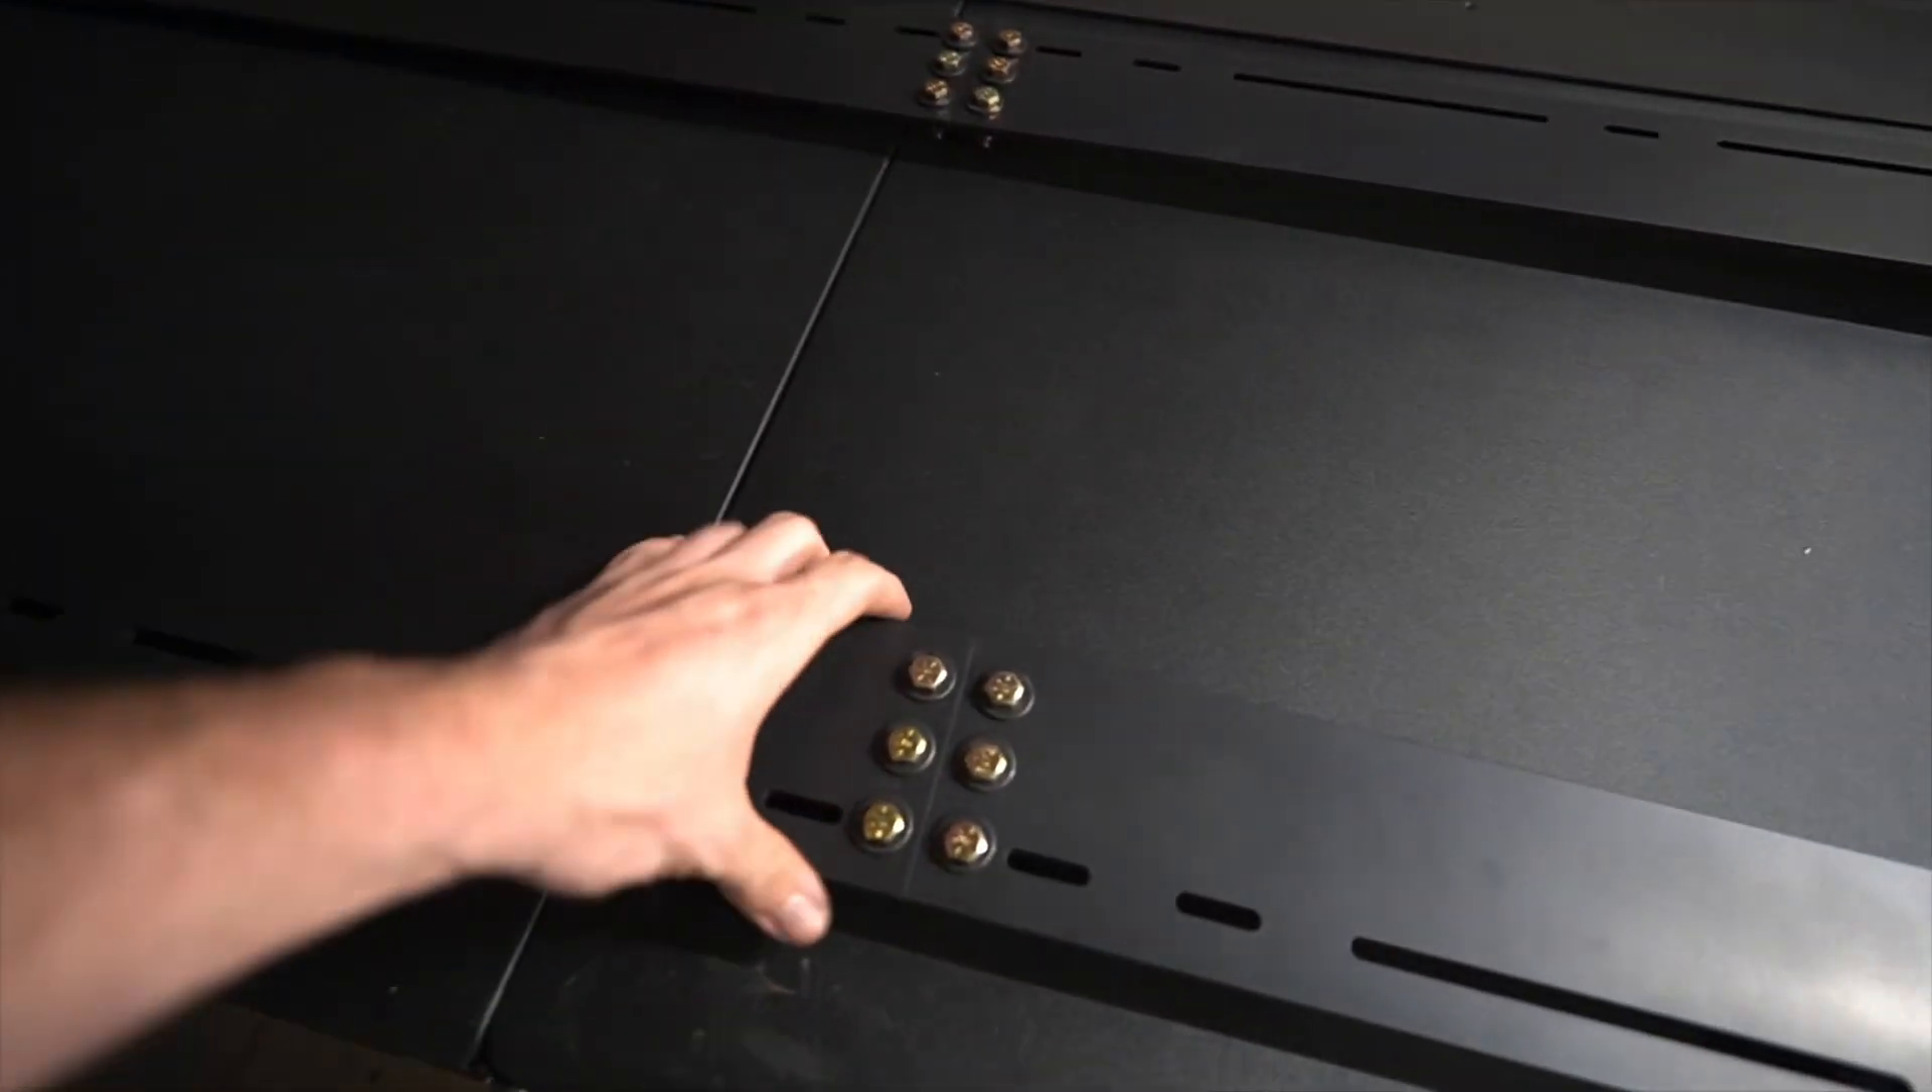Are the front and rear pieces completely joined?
Yes.